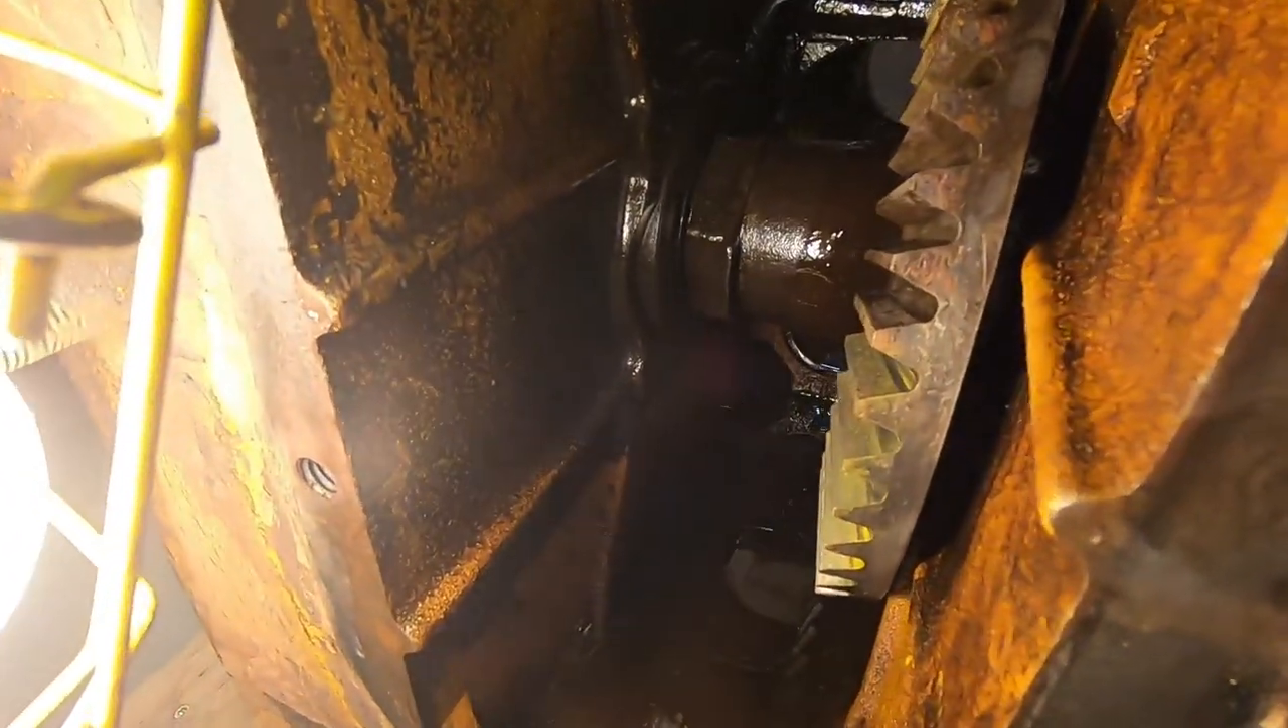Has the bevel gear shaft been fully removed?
No.